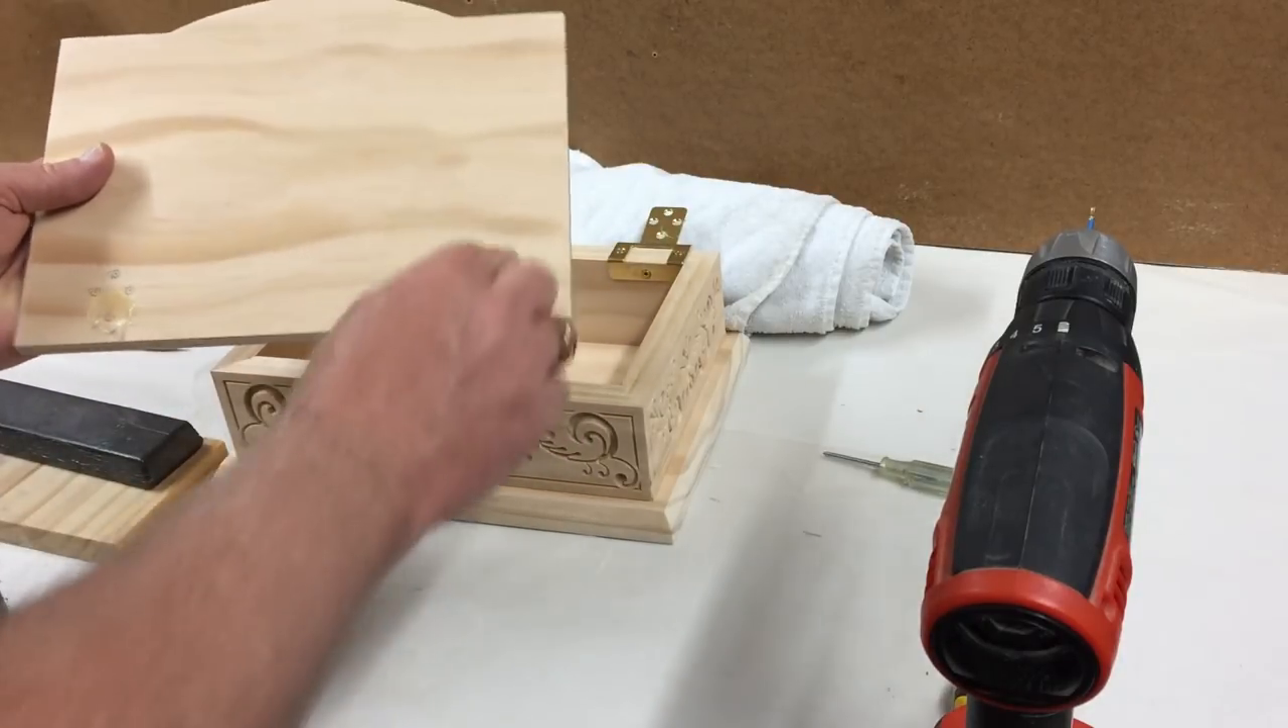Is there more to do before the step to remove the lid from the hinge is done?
No.